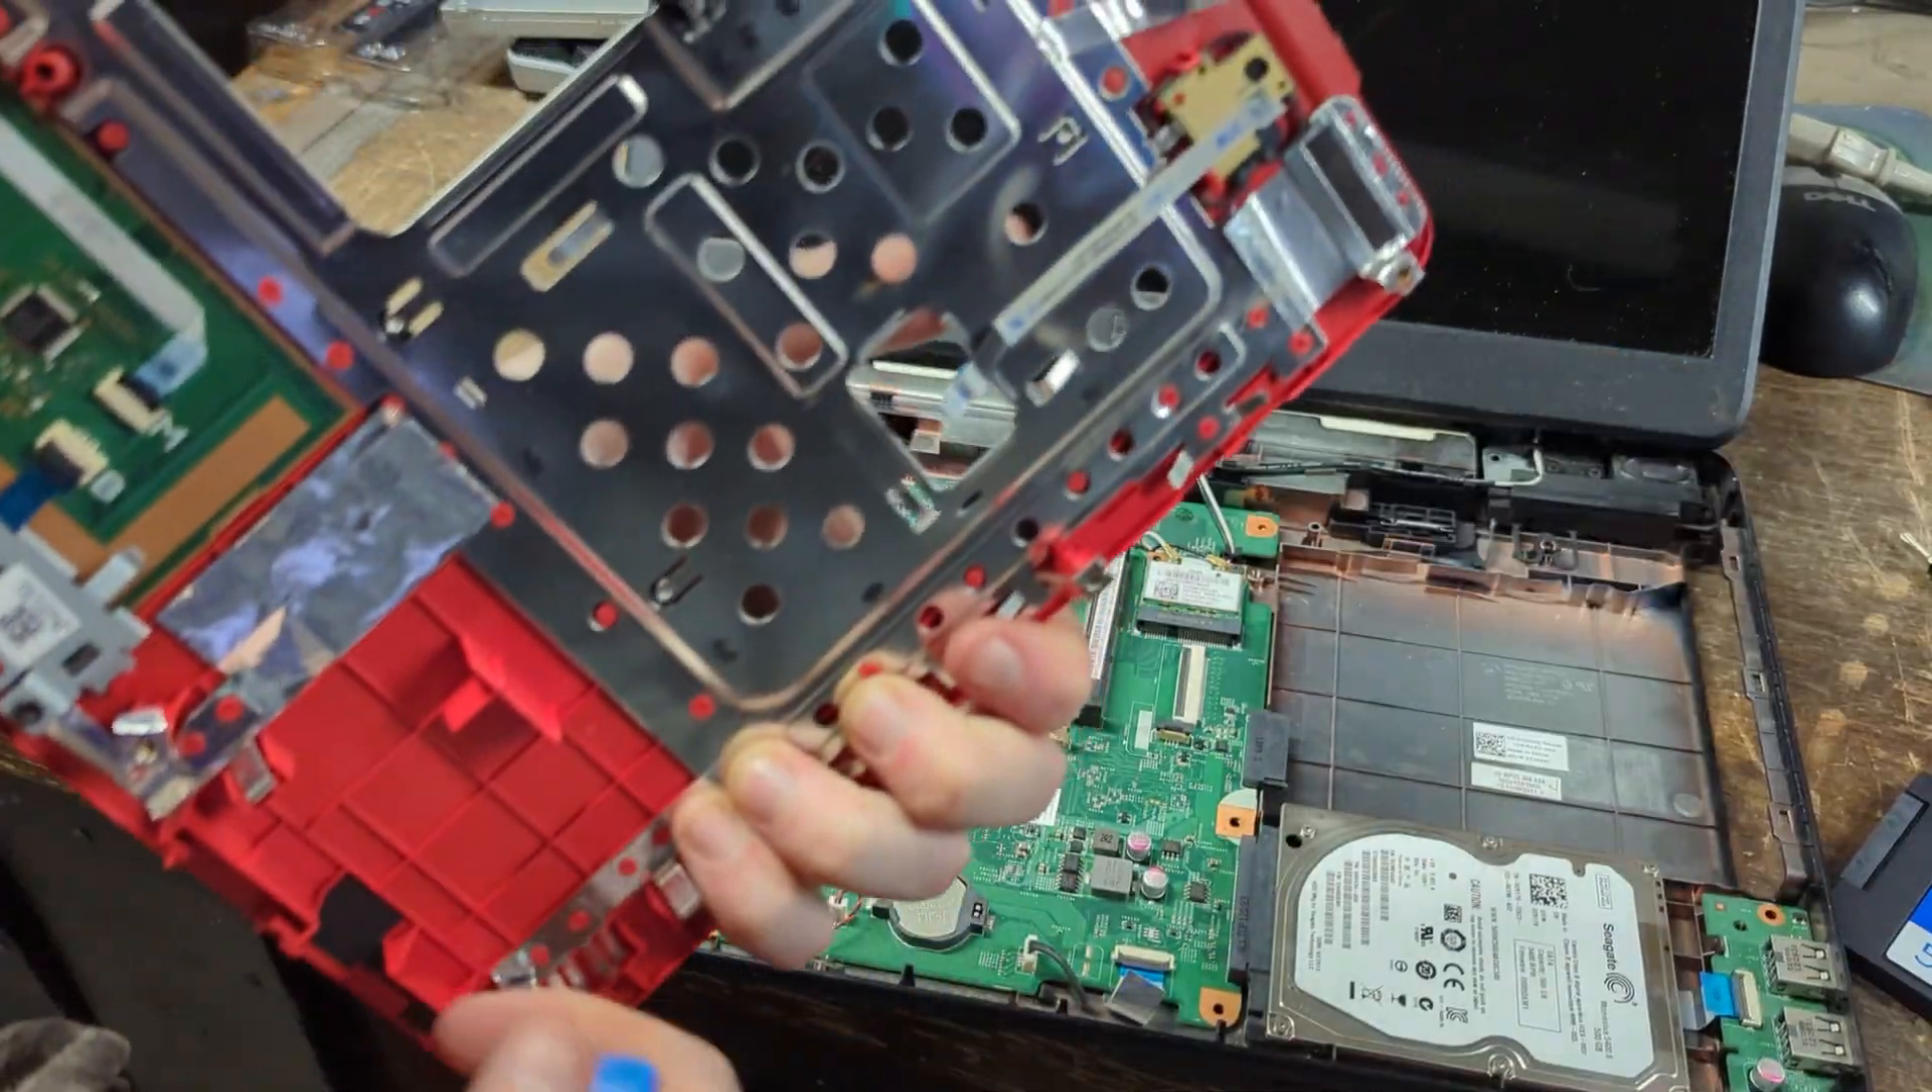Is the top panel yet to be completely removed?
No.